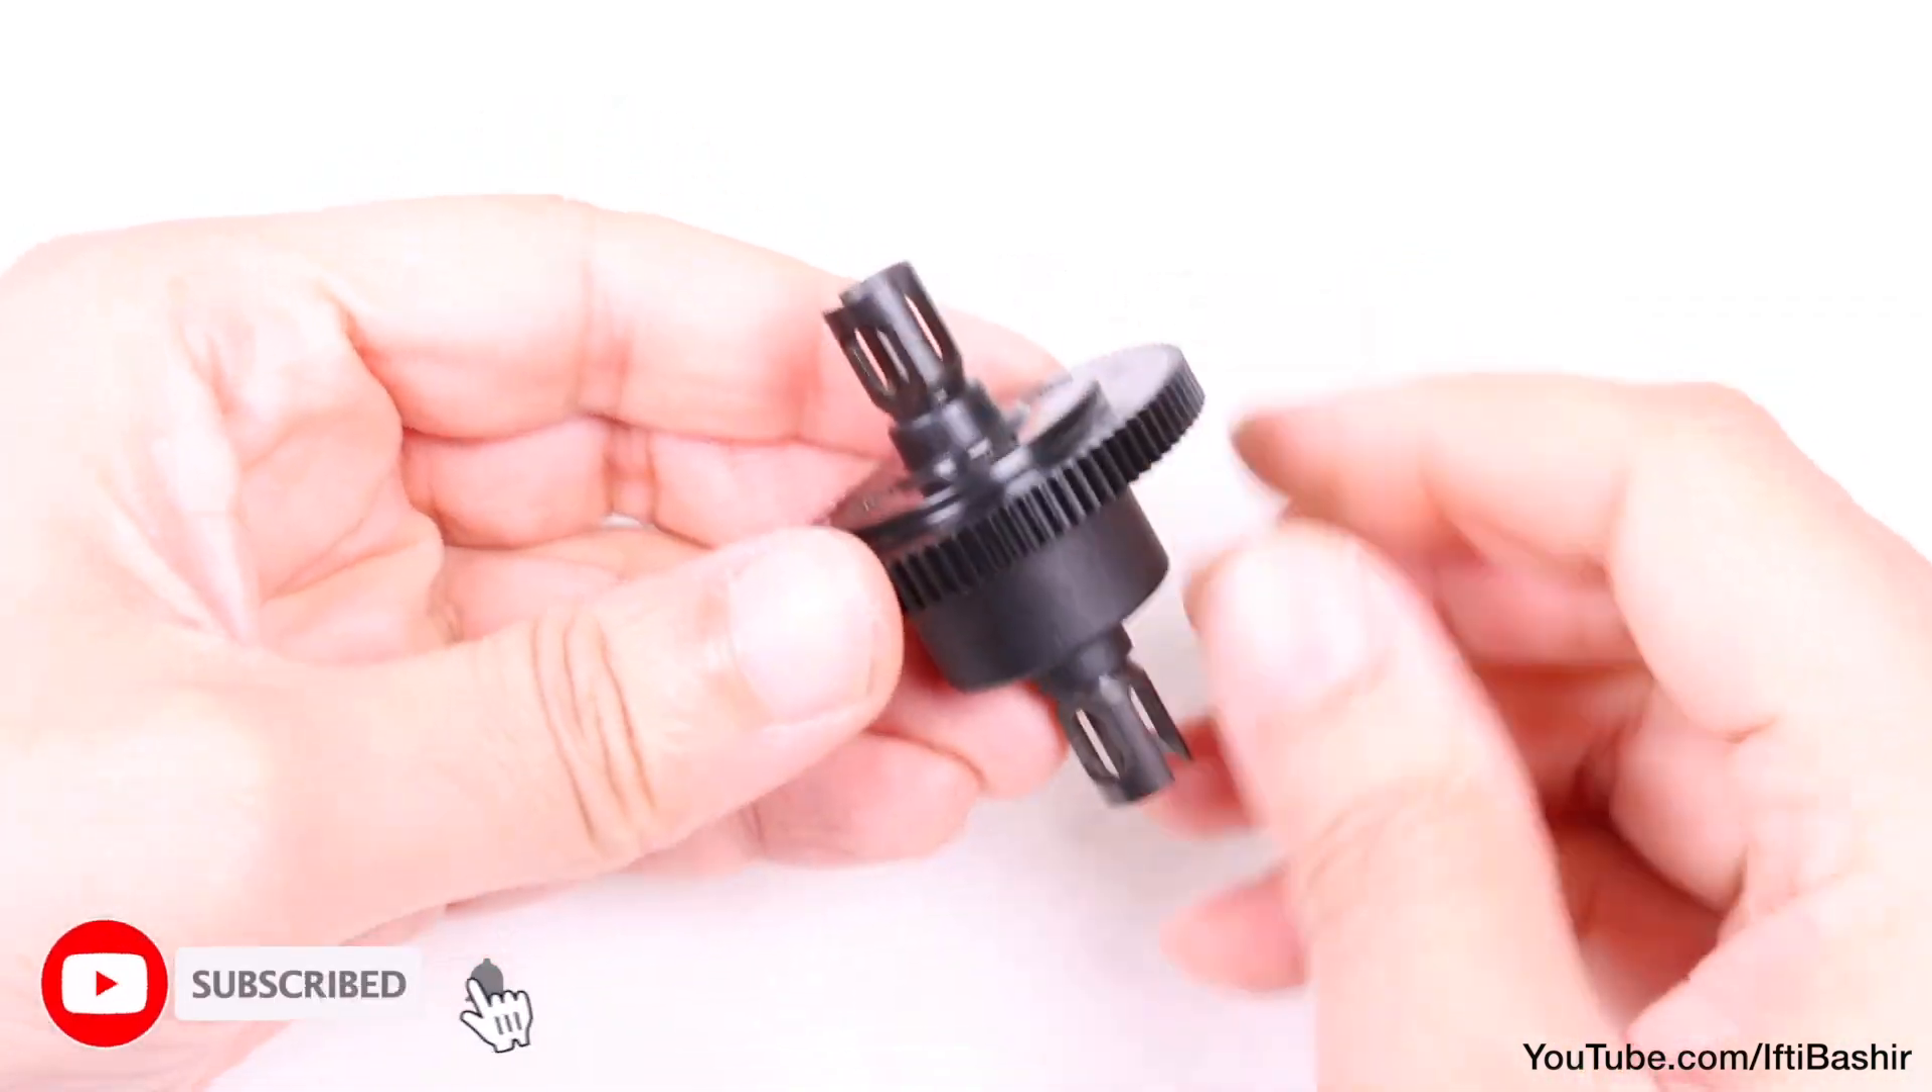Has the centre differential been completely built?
Yes.